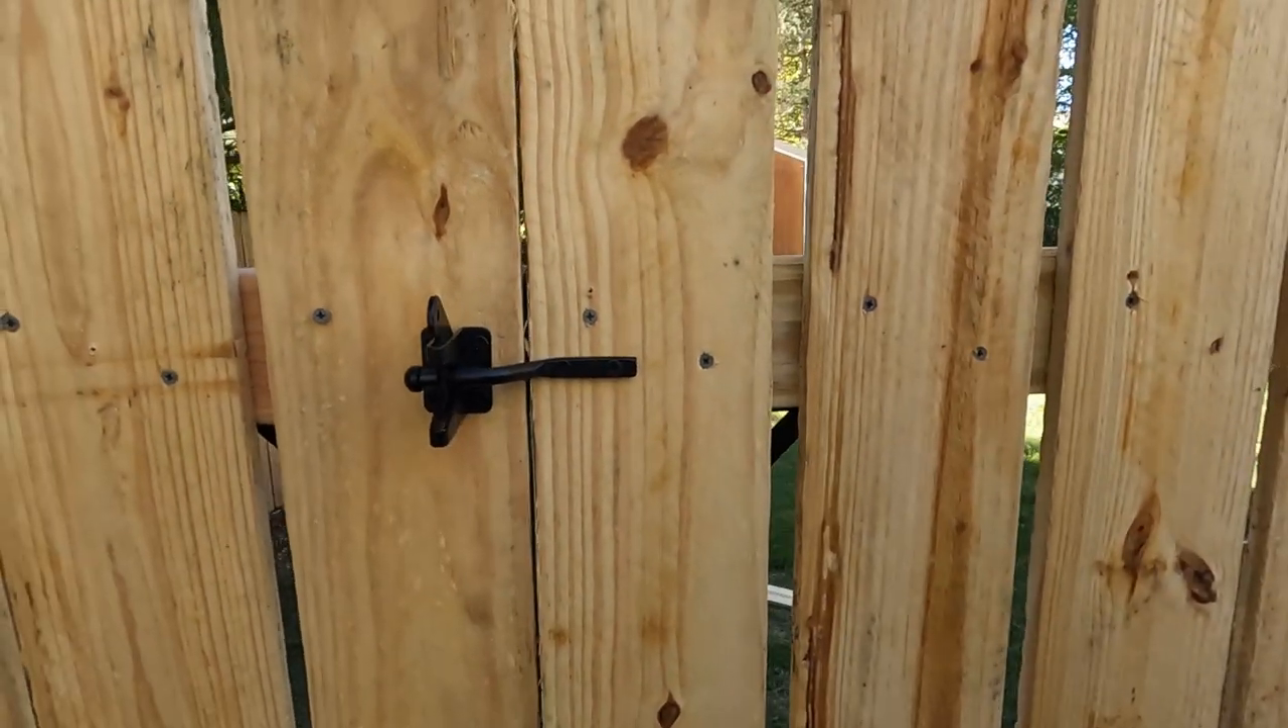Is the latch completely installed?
Yes.